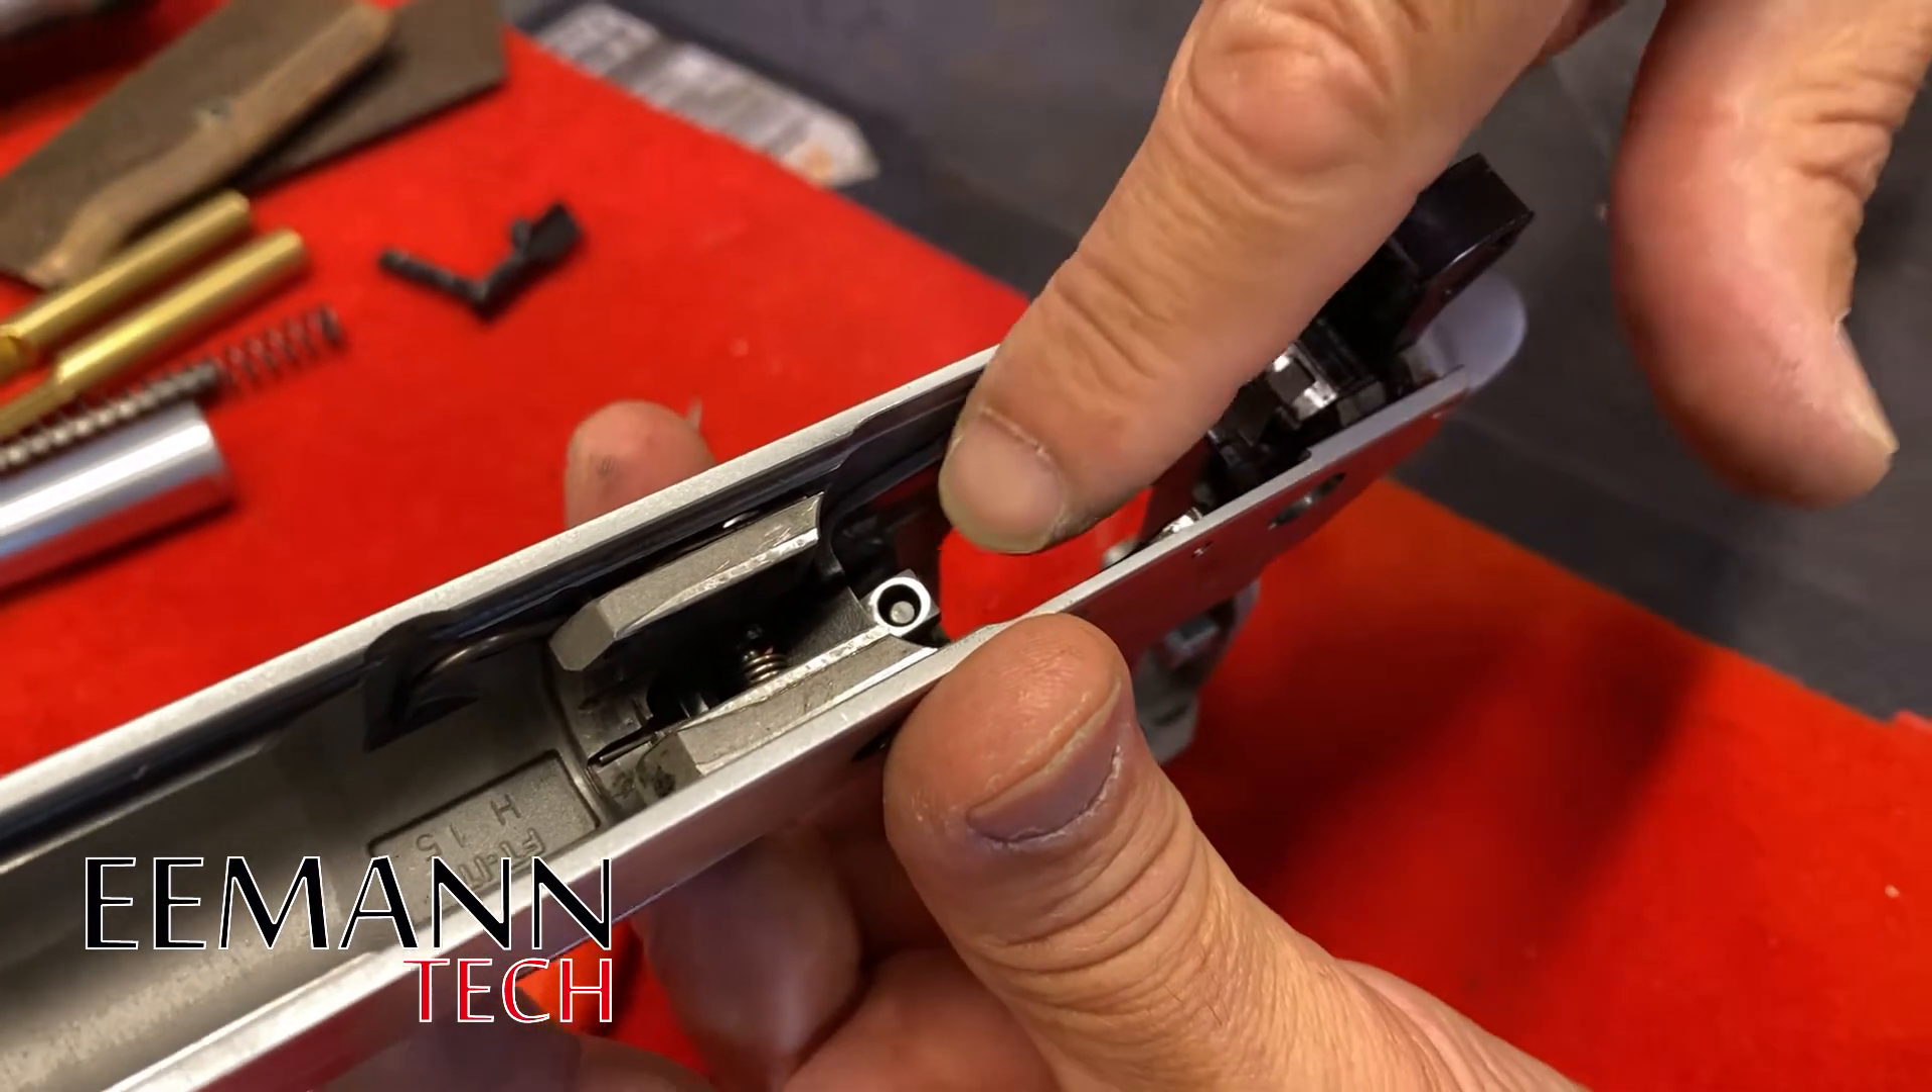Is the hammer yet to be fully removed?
Yes.